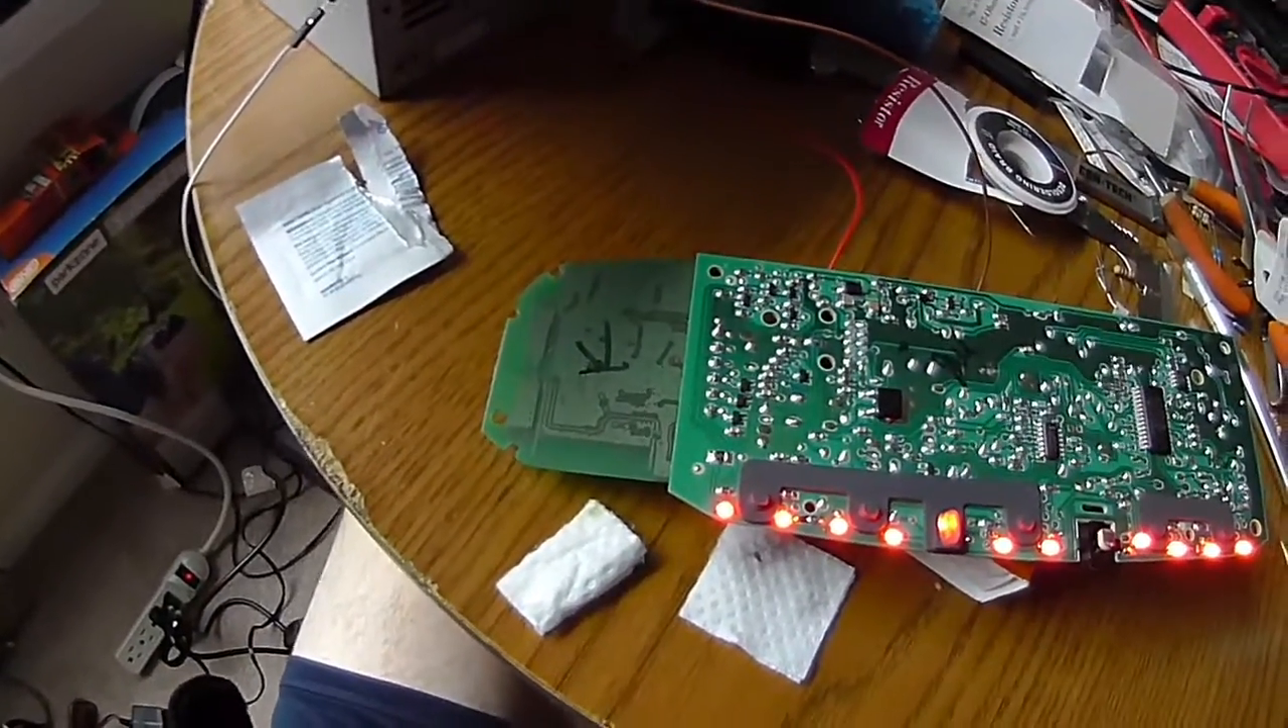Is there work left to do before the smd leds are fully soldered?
No.